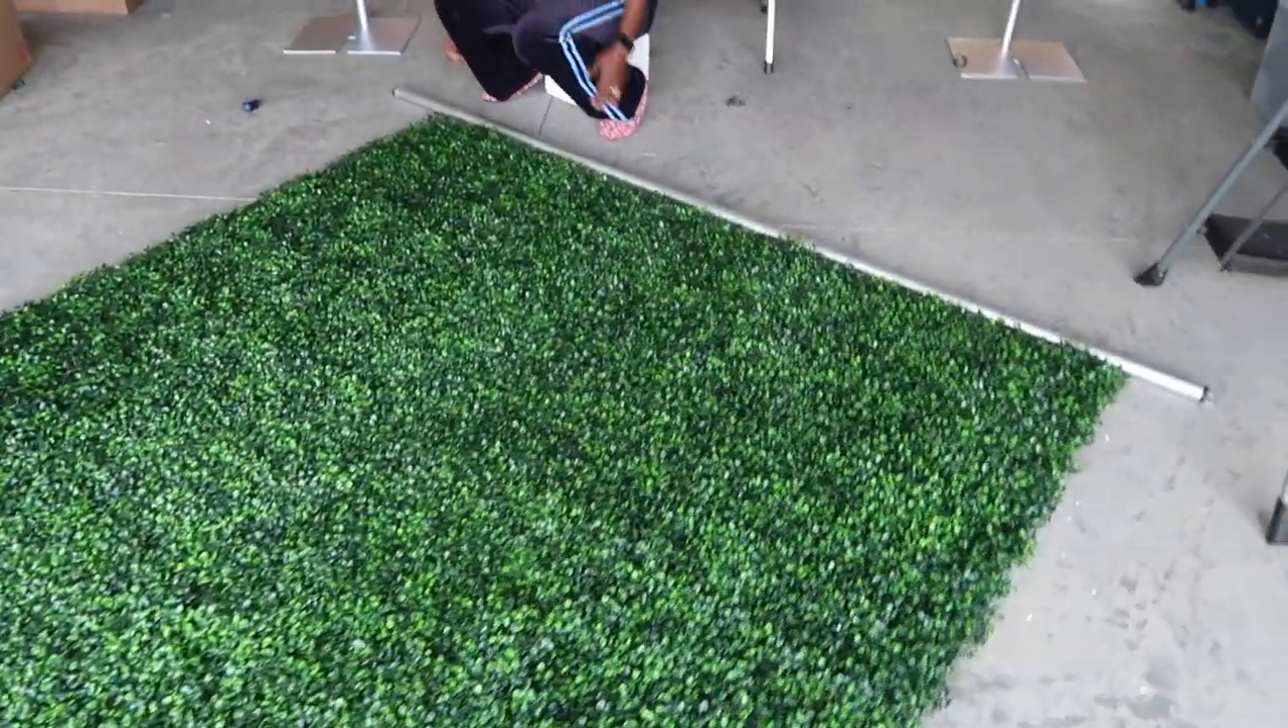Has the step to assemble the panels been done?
Yes.